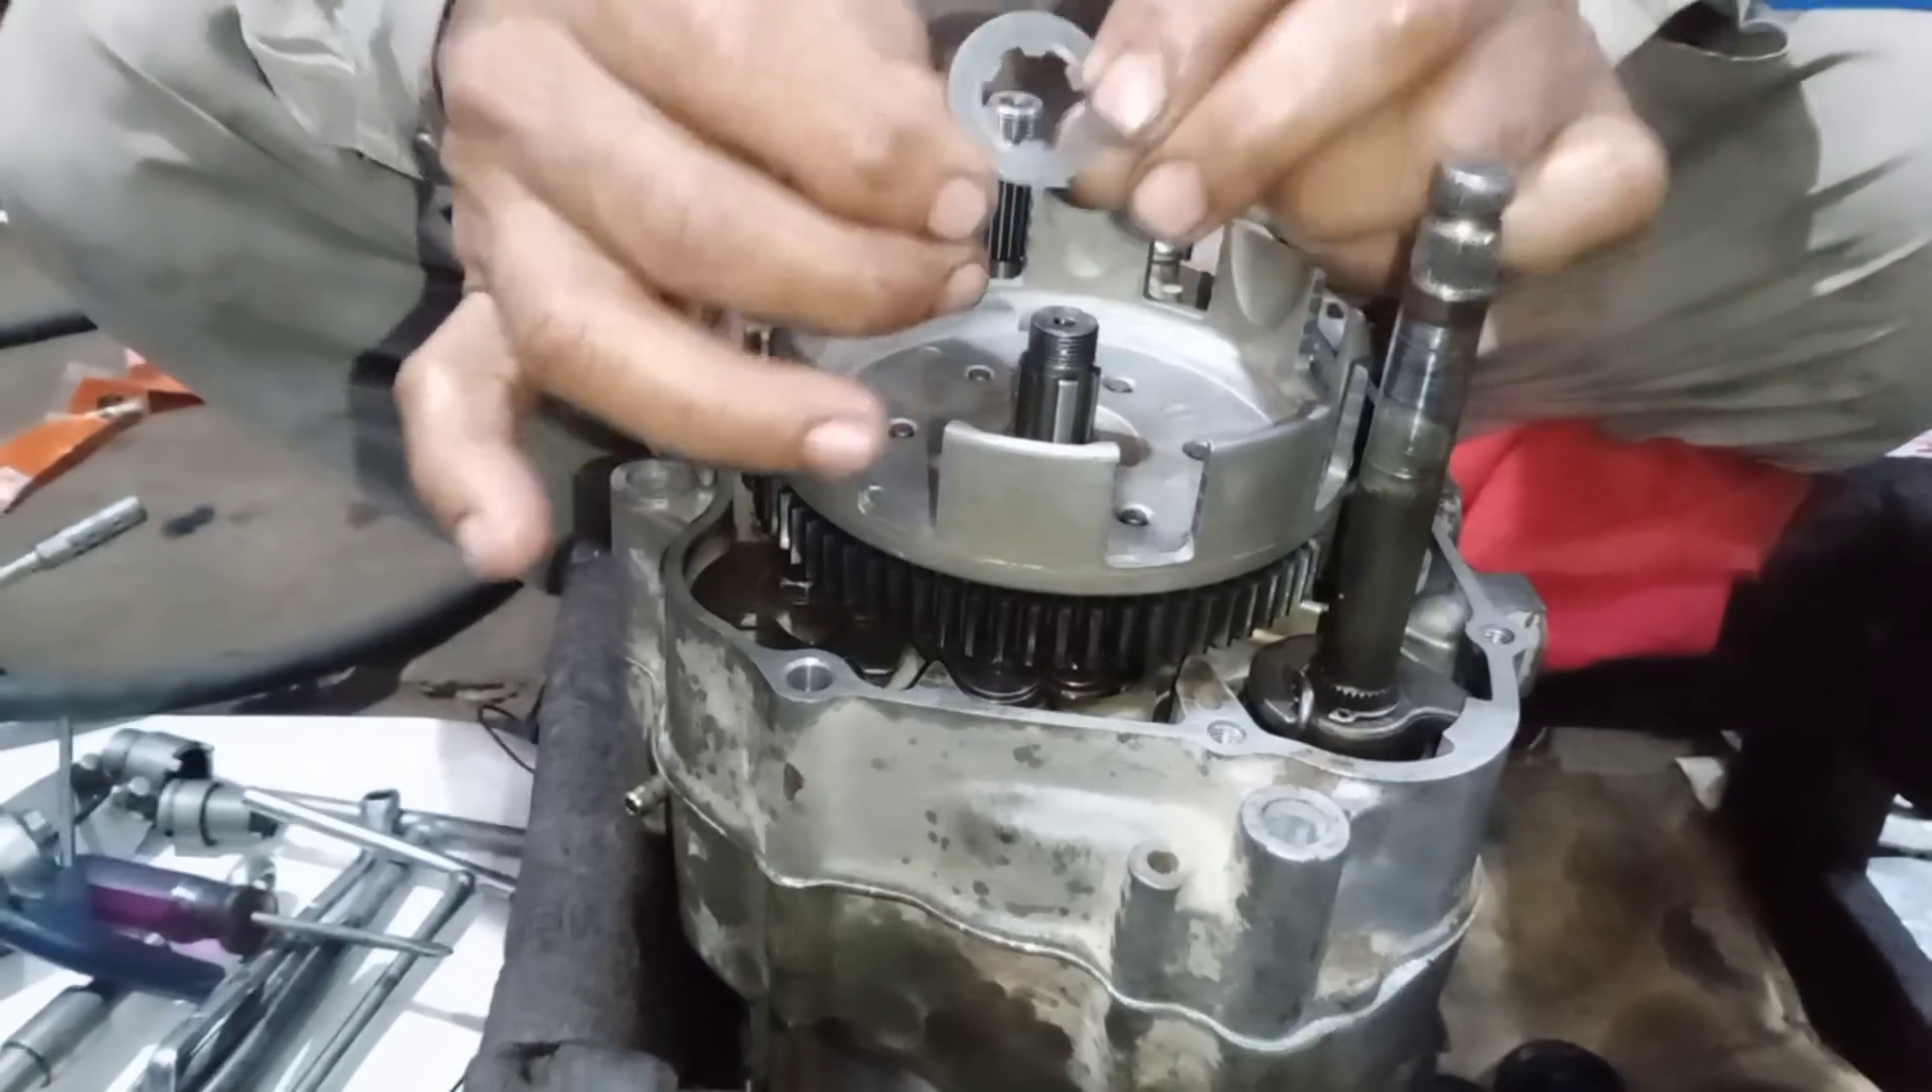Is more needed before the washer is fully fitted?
Yes.